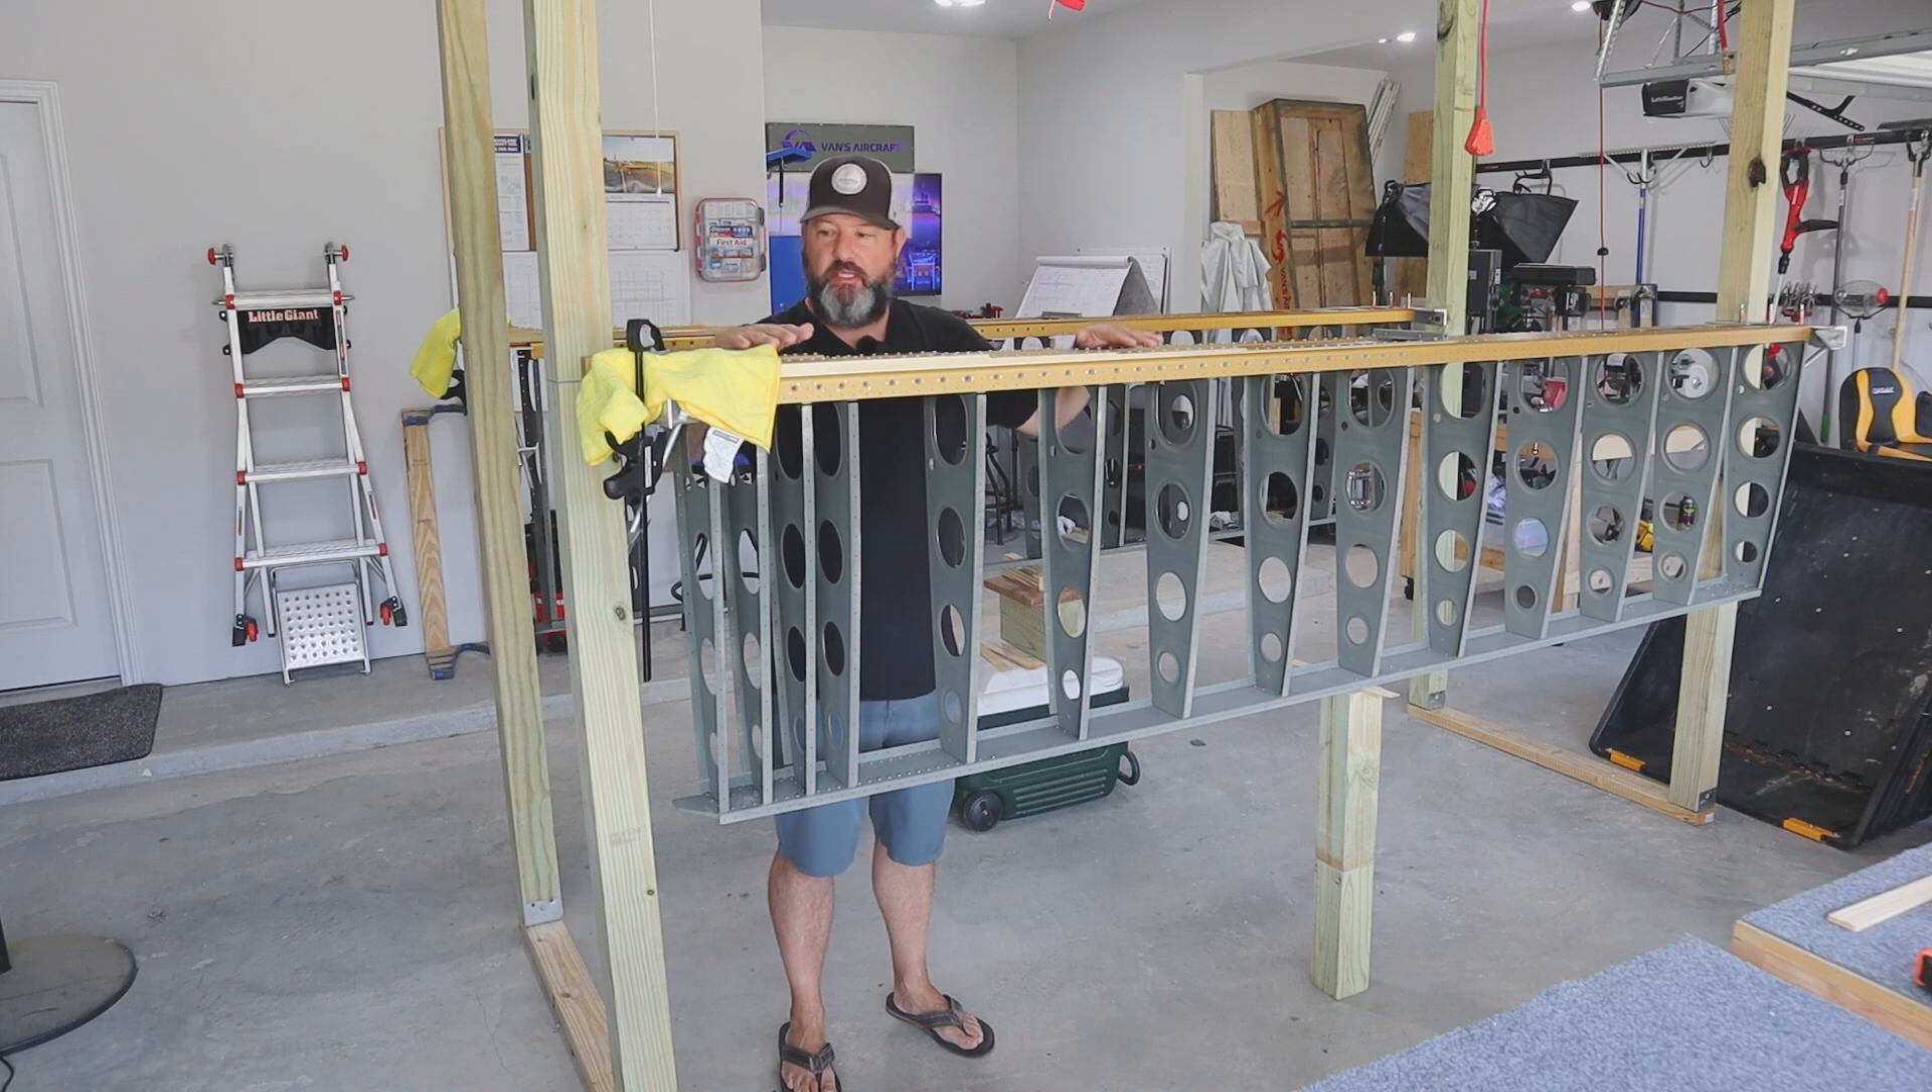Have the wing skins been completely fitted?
No.